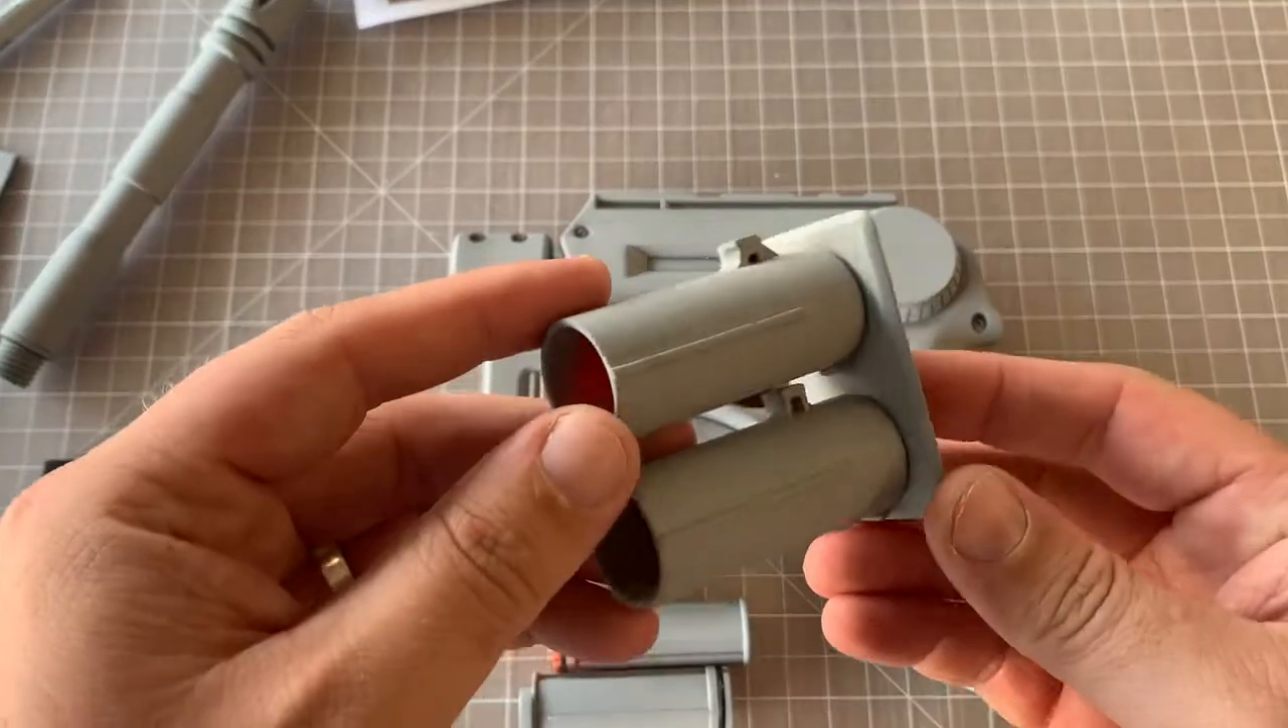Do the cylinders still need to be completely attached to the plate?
No.